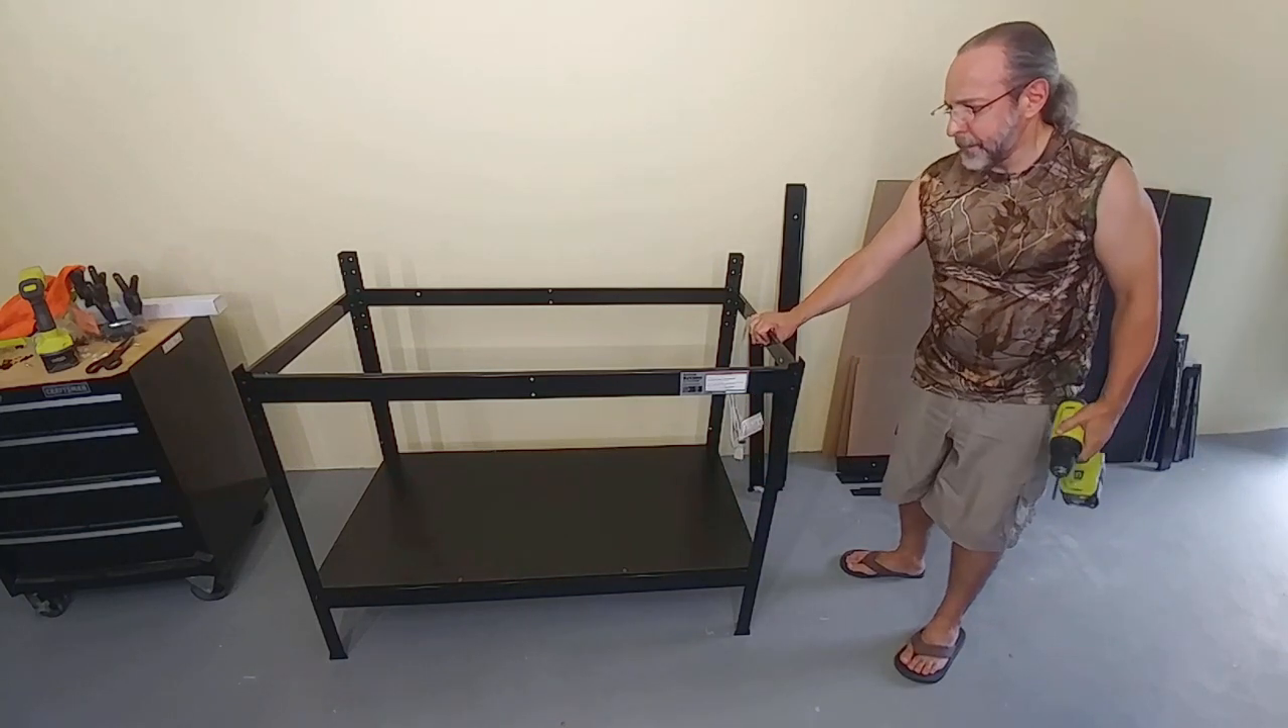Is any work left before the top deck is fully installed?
Yes.